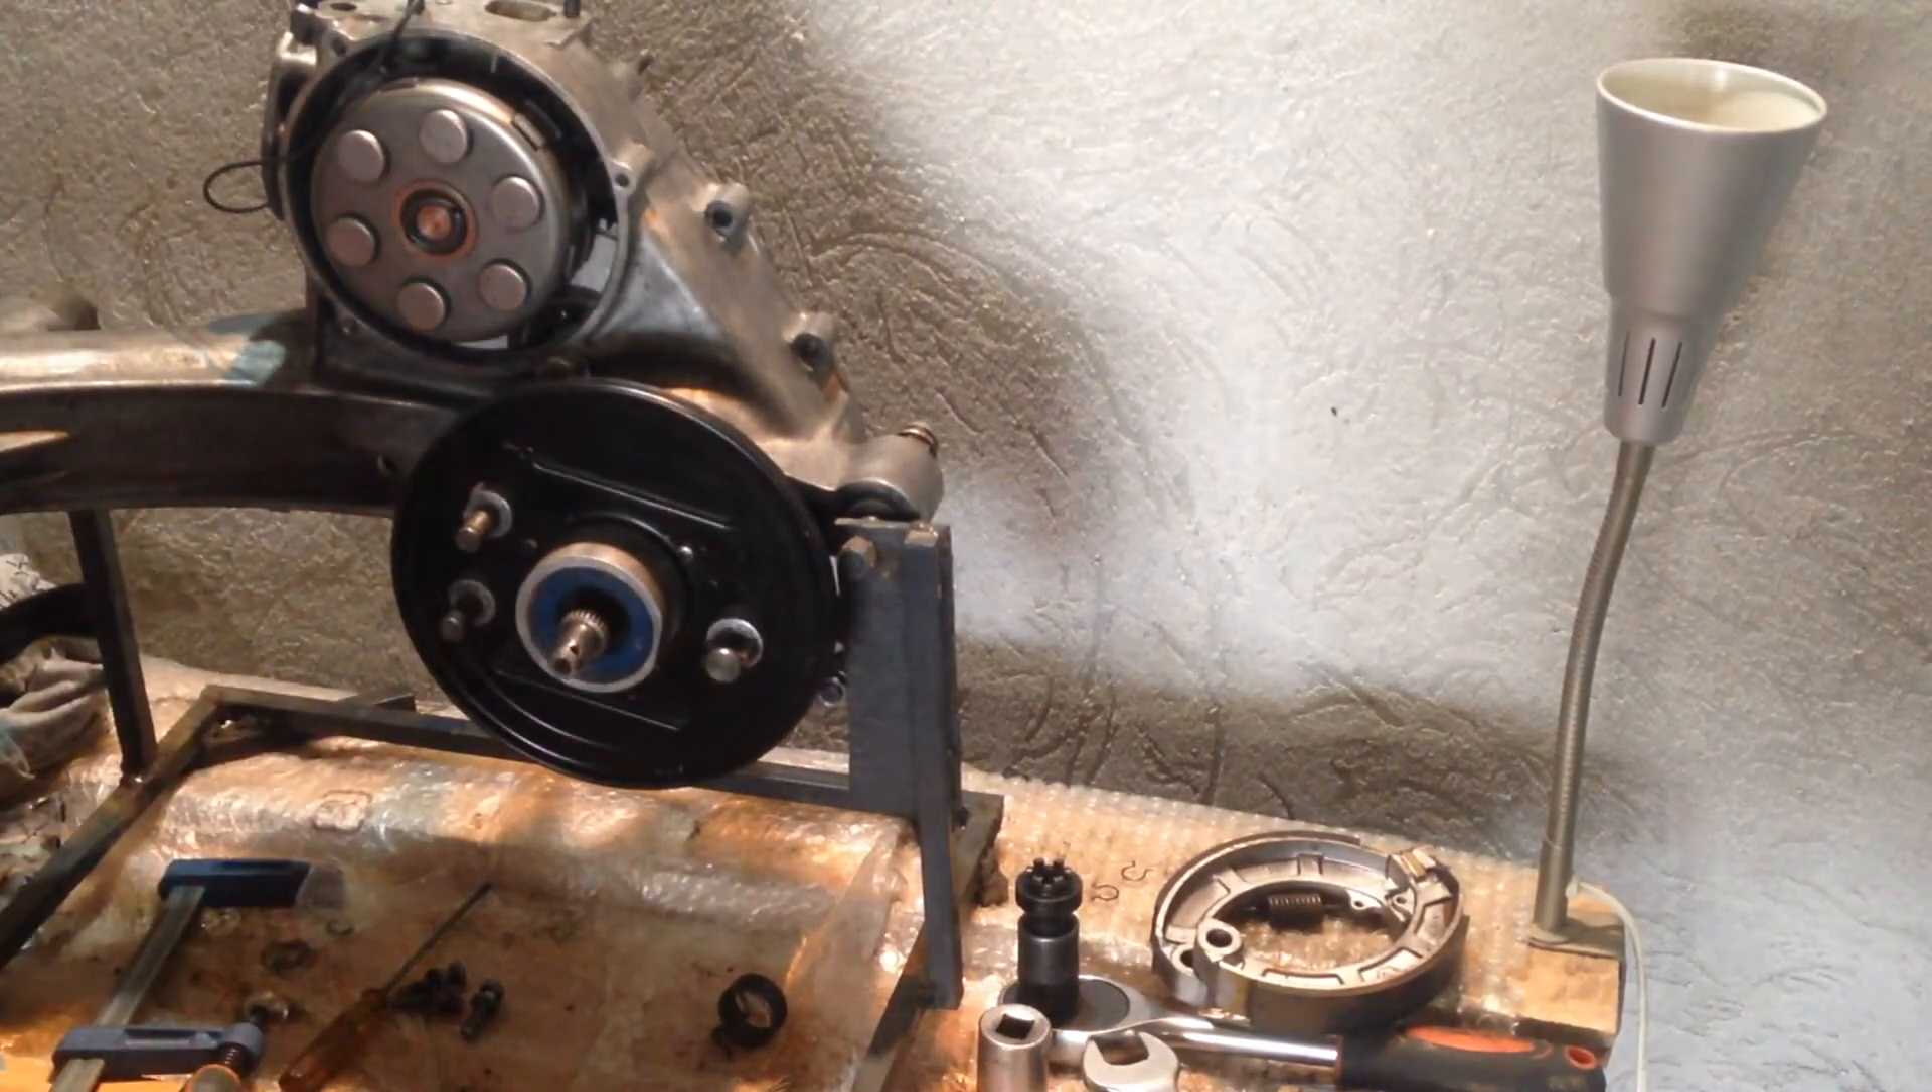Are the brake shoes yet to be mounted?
Yes.